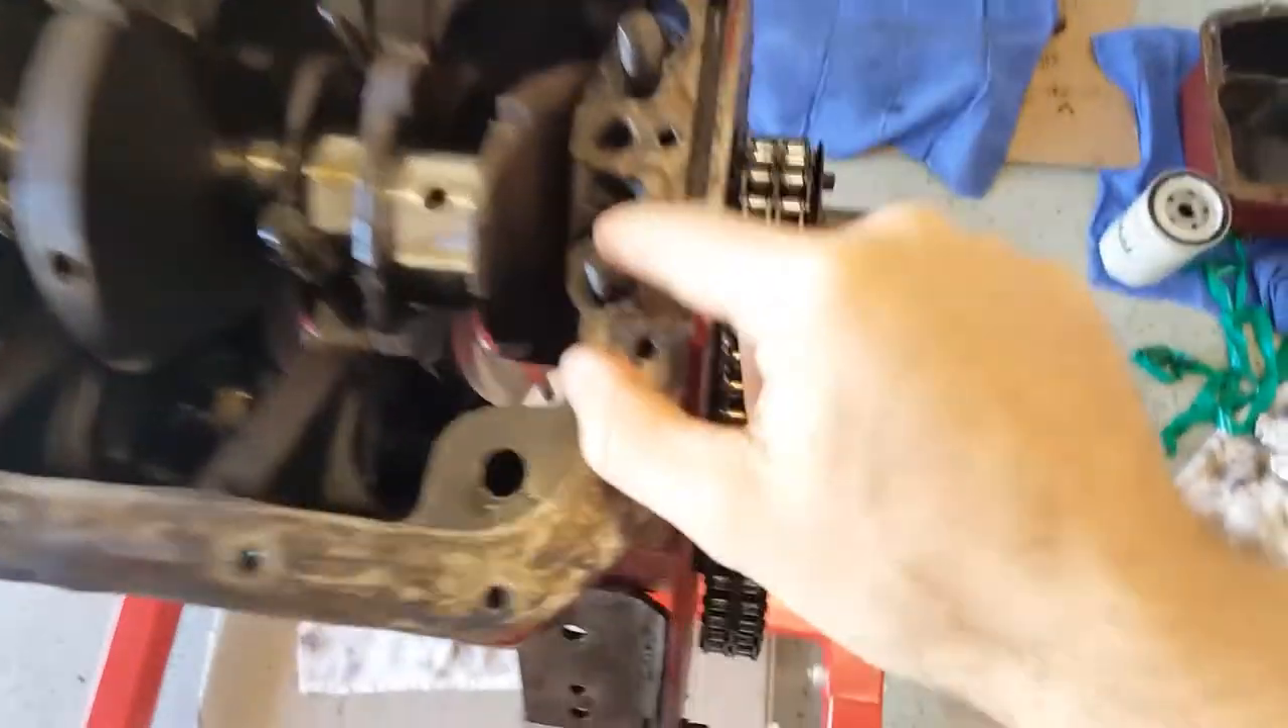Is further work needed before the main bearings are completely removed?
Yes.